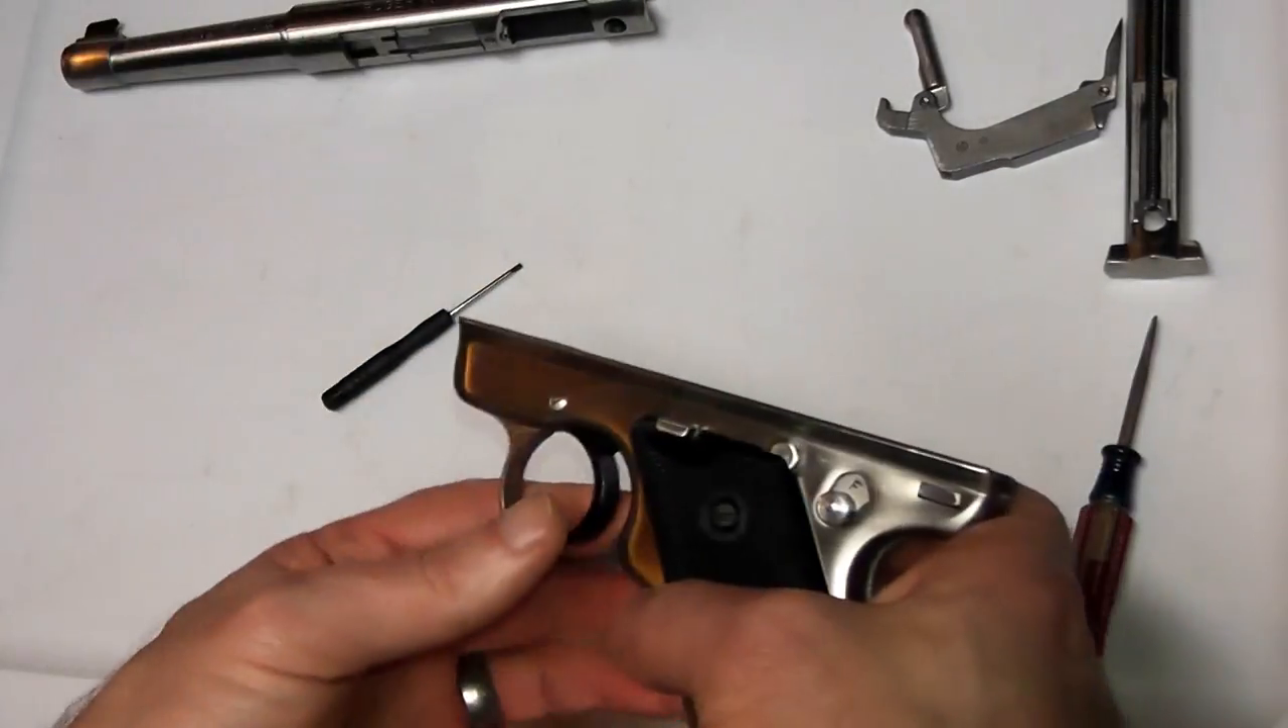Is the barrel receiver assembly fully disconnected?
Yes.